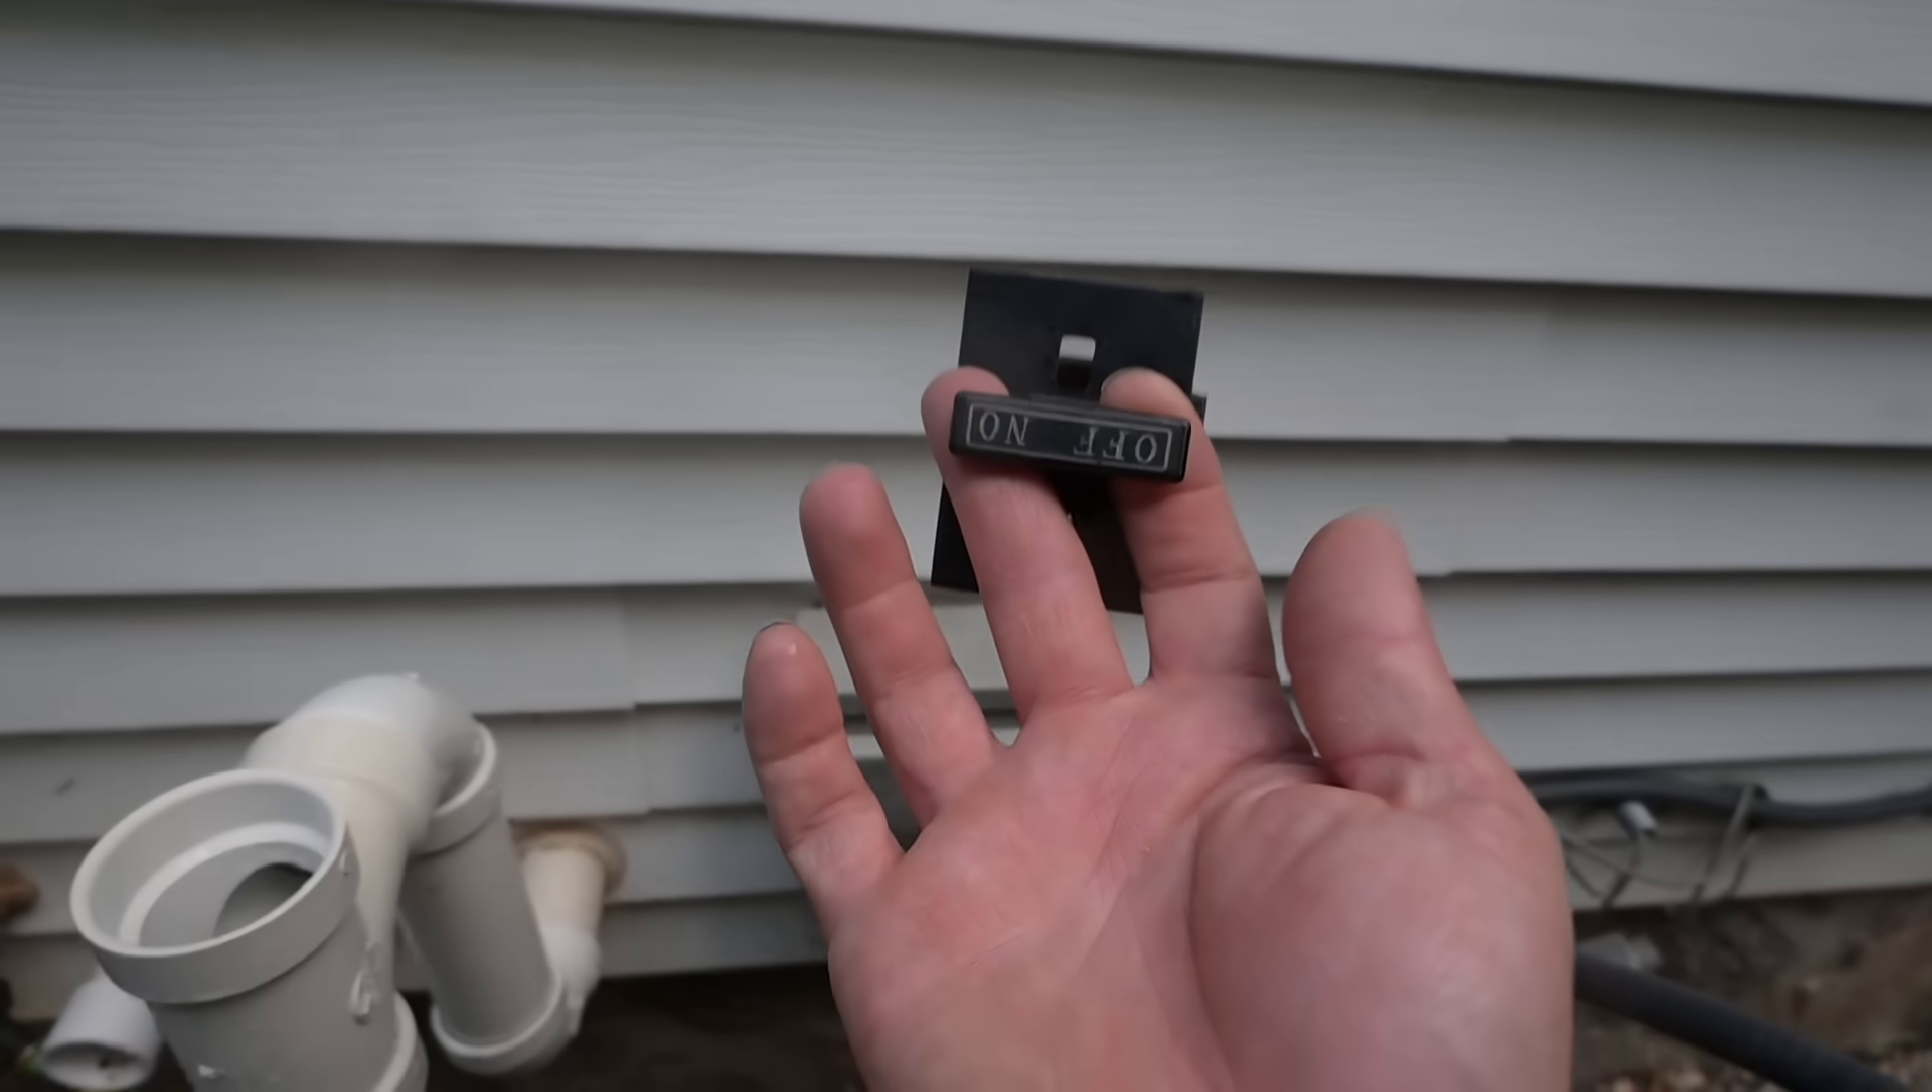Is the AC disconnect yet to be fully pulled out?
No.